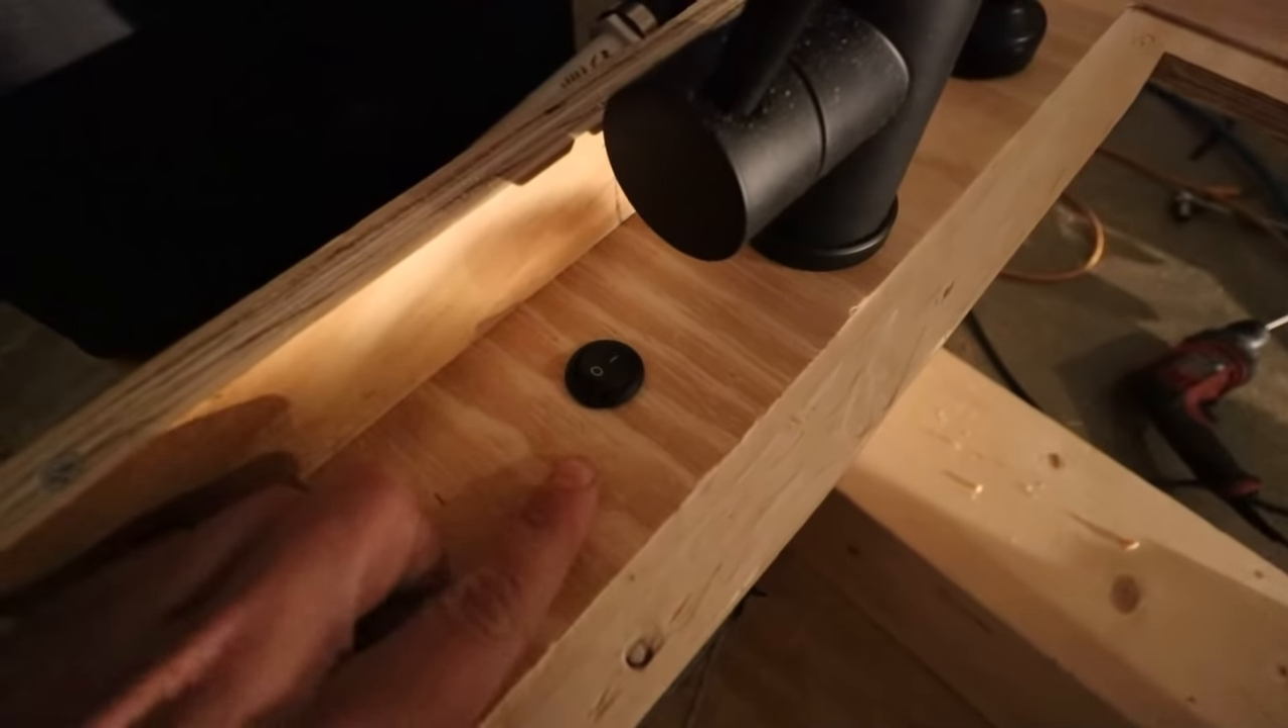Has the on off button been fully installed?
Yes.